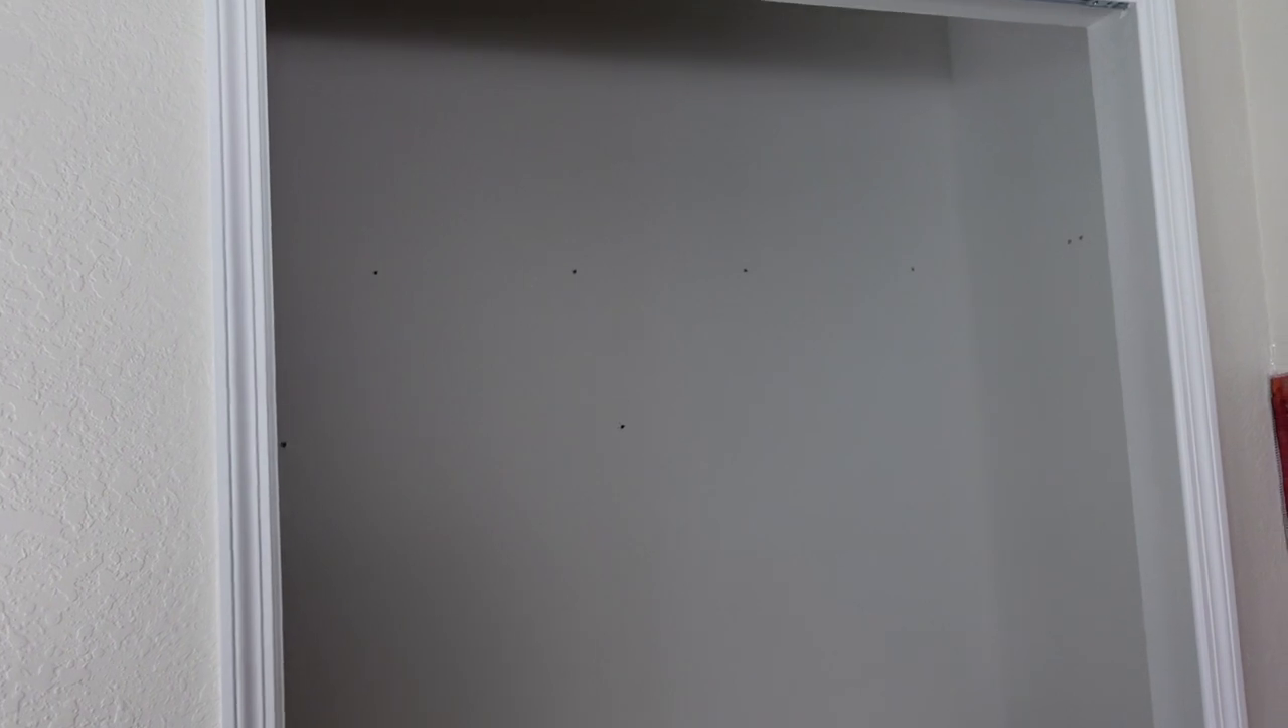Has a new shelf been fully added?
No.